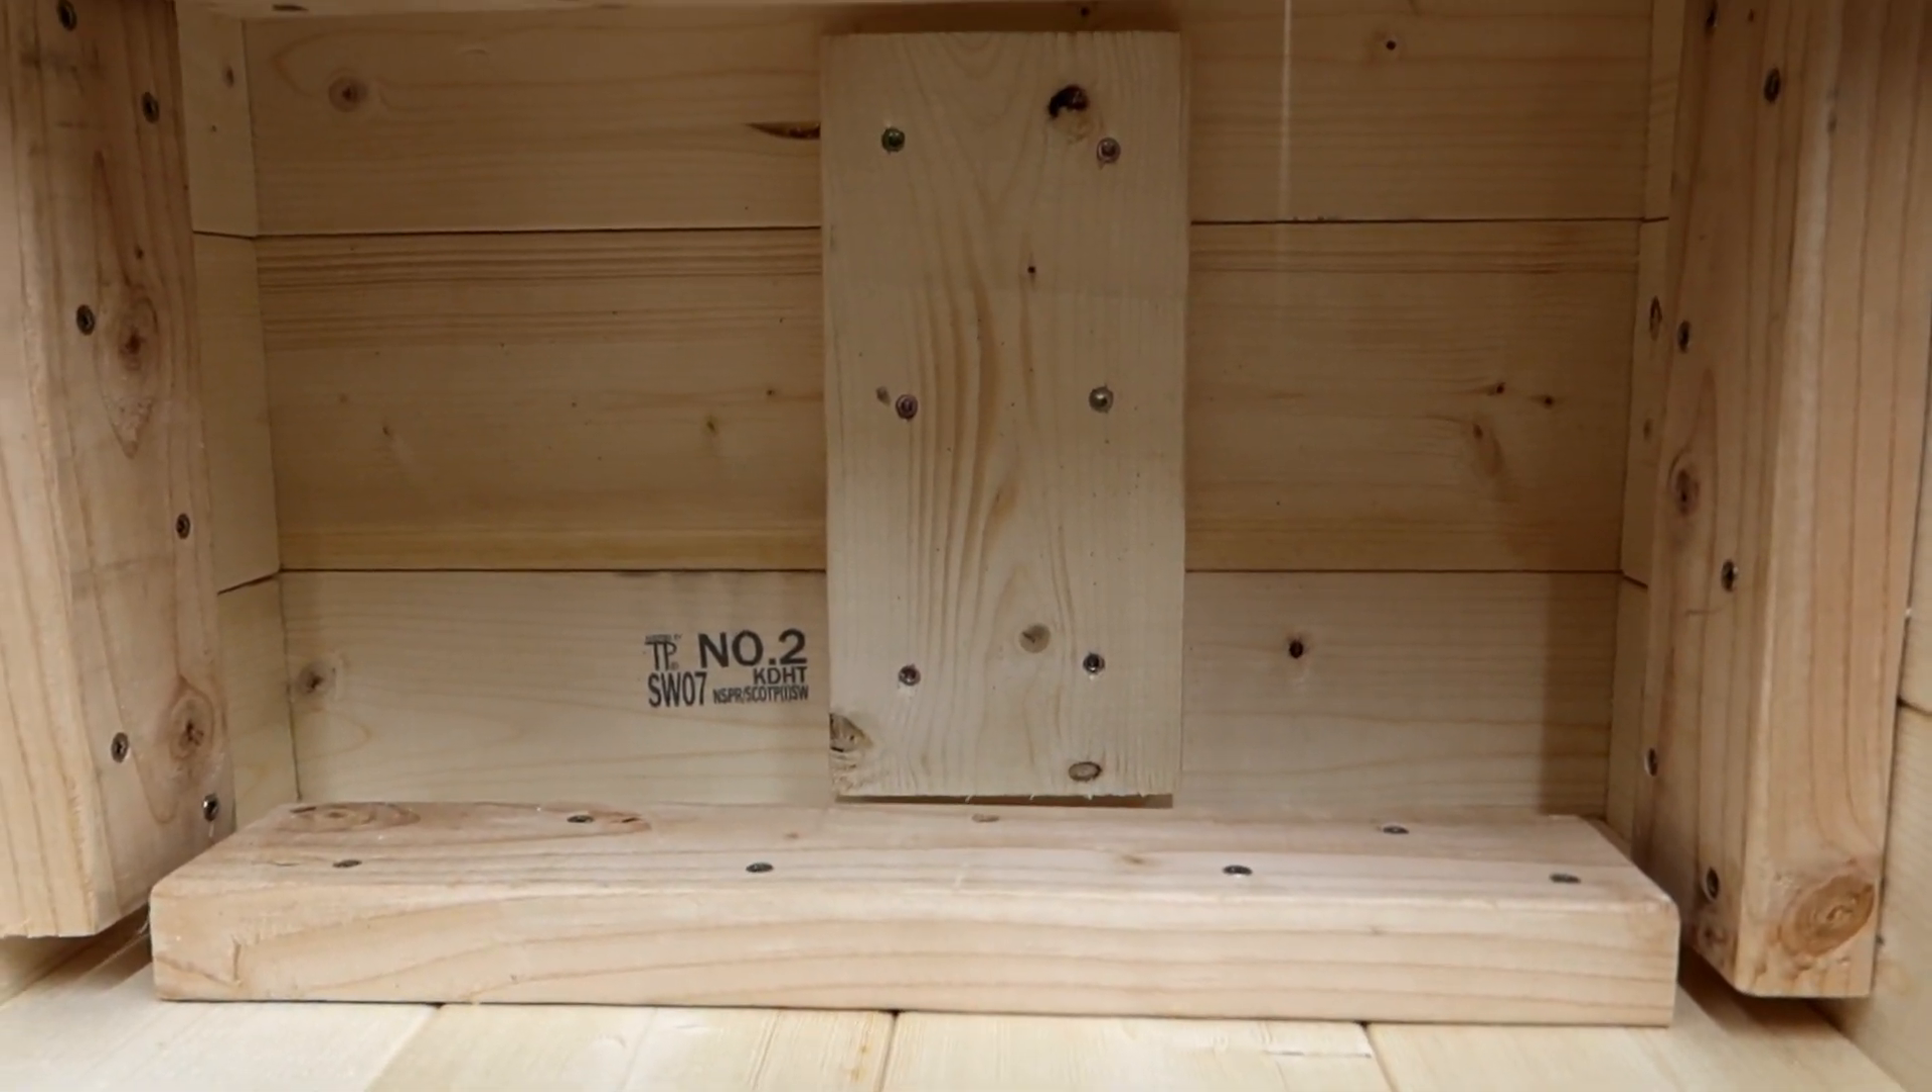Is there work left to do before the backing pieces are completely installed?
No.